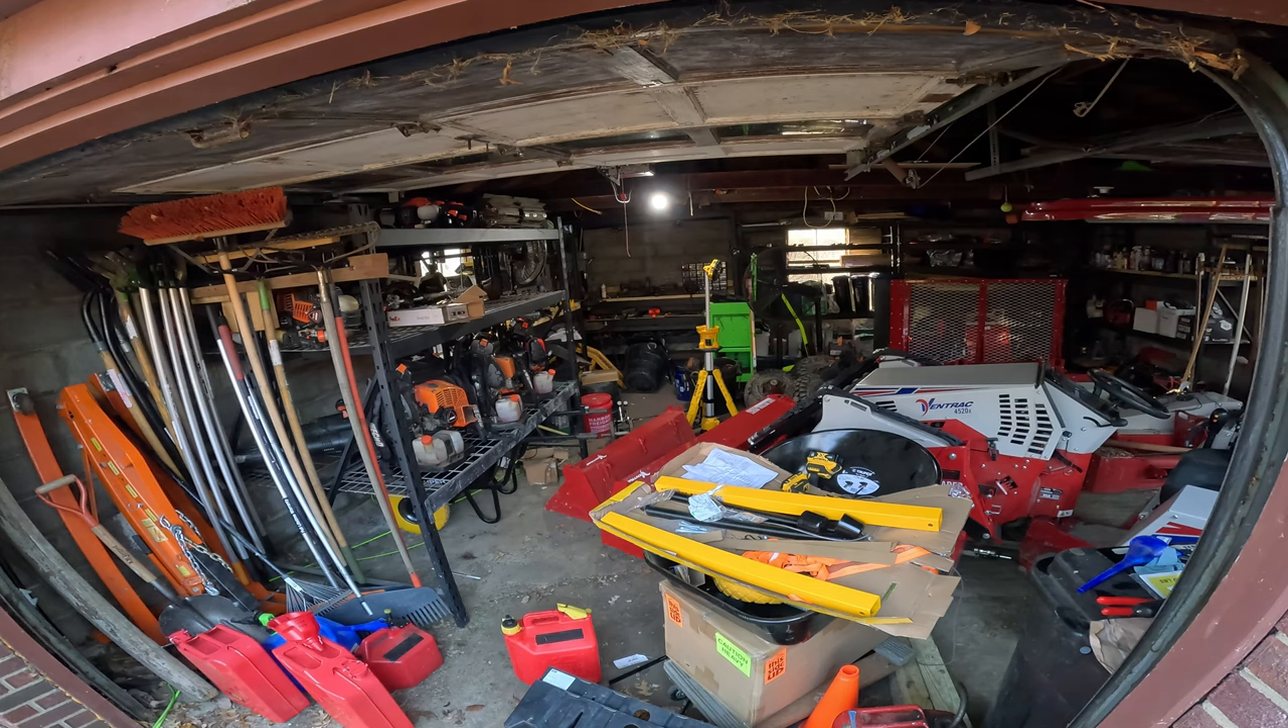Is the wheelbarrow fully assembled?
No.